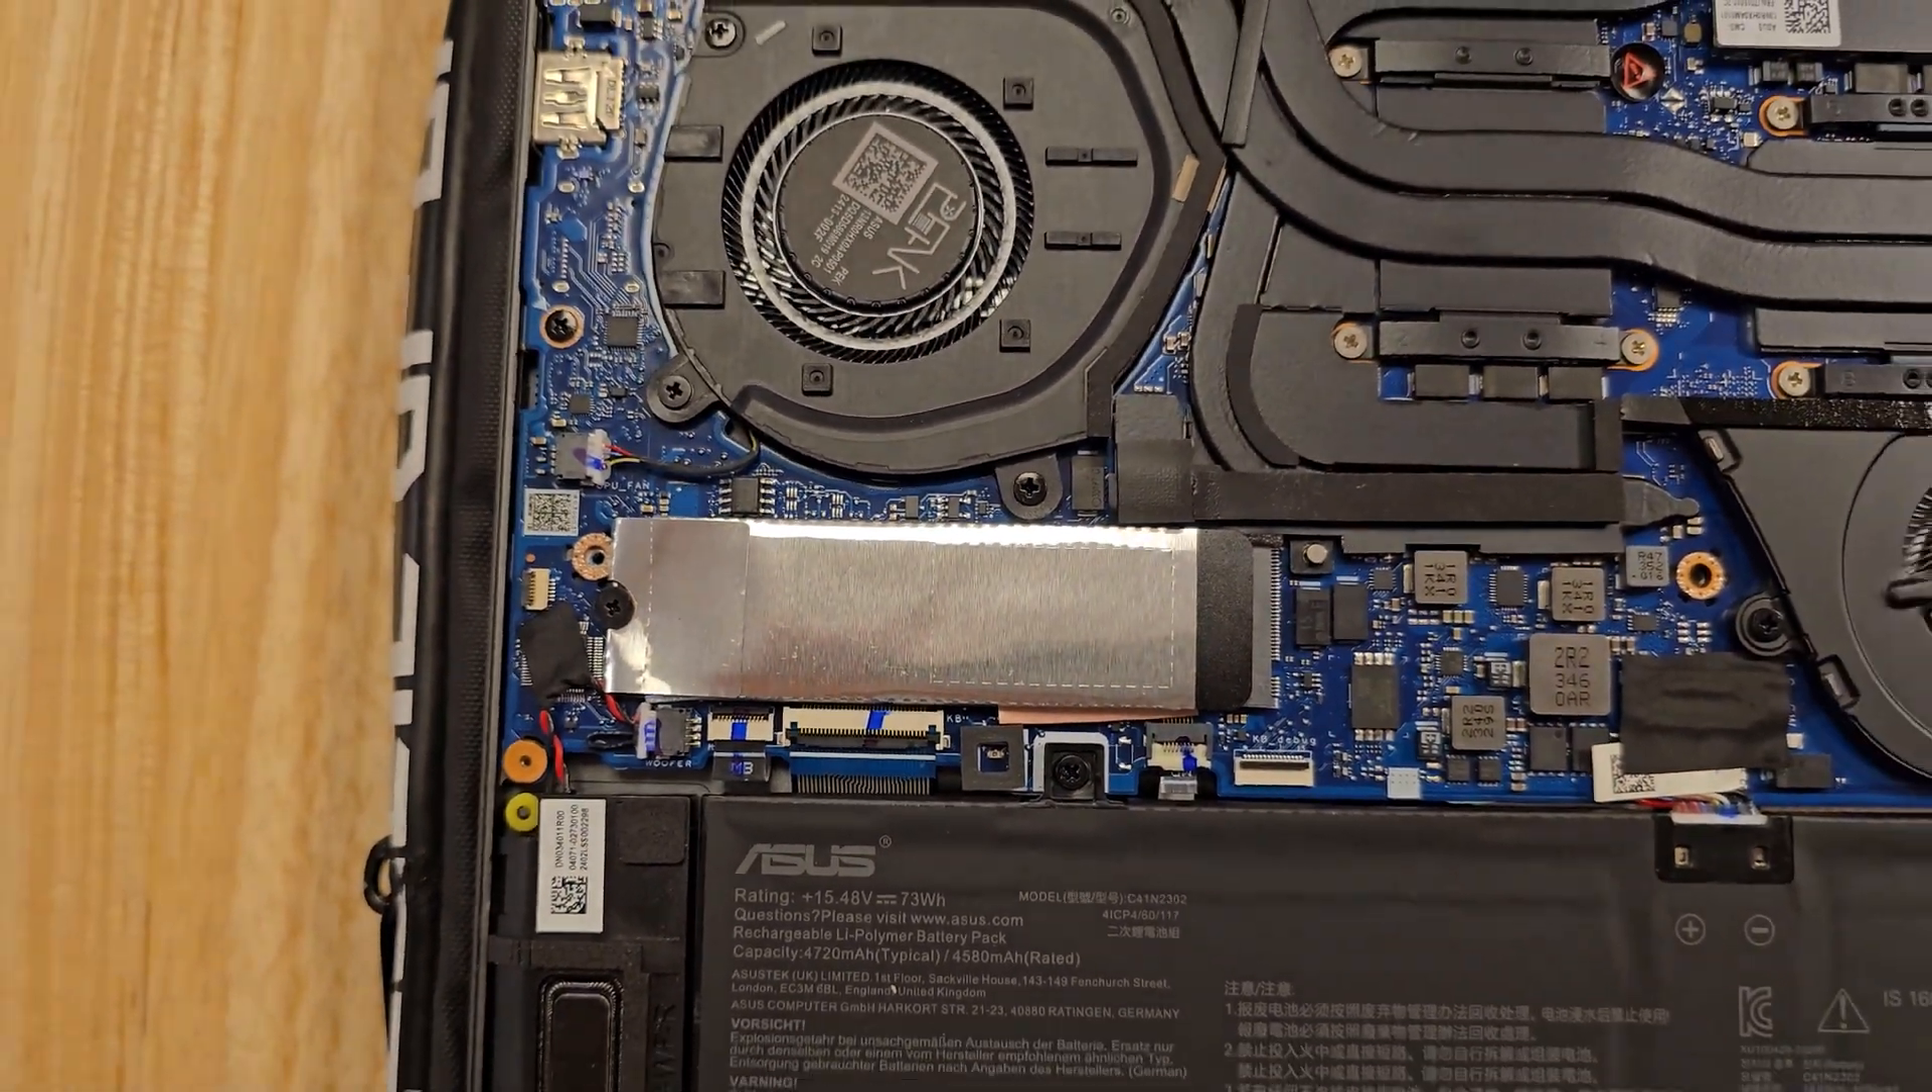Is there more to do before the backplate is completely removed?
No.